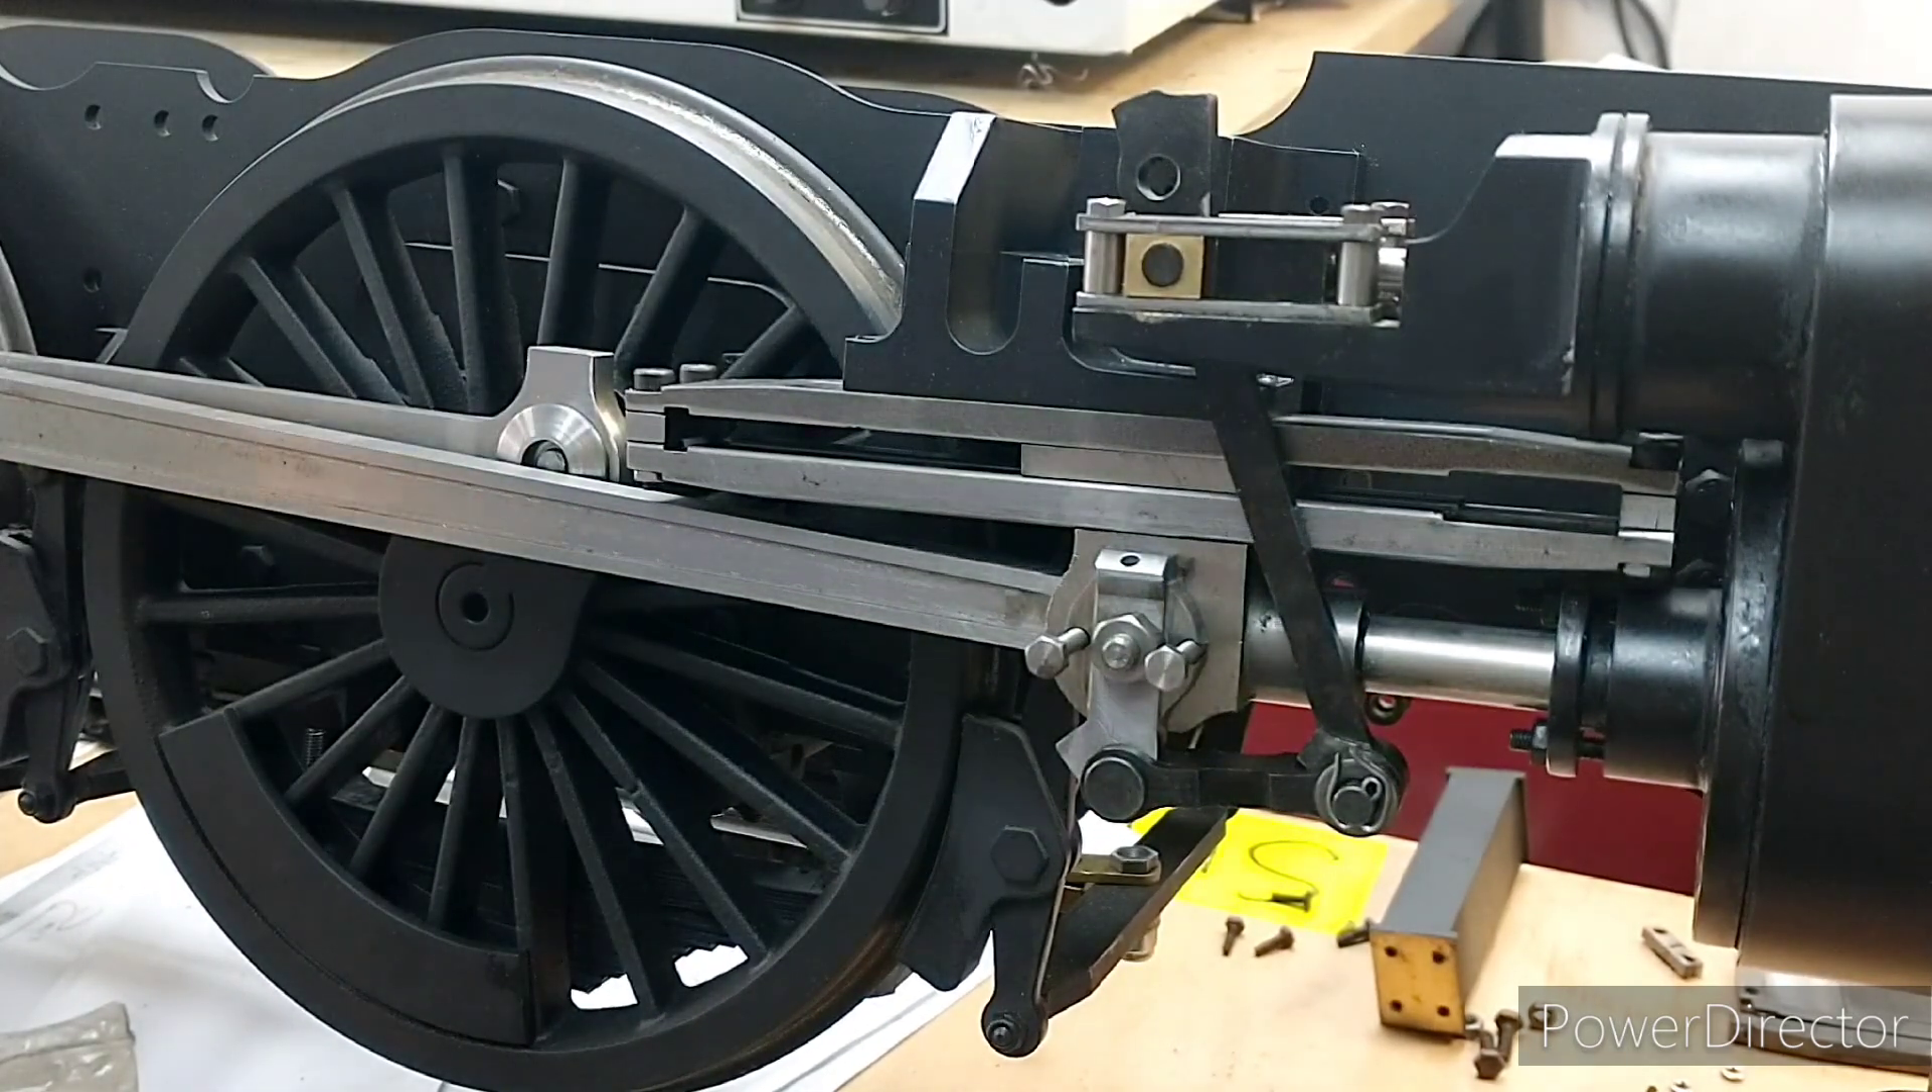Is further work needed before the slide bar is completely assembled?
No.